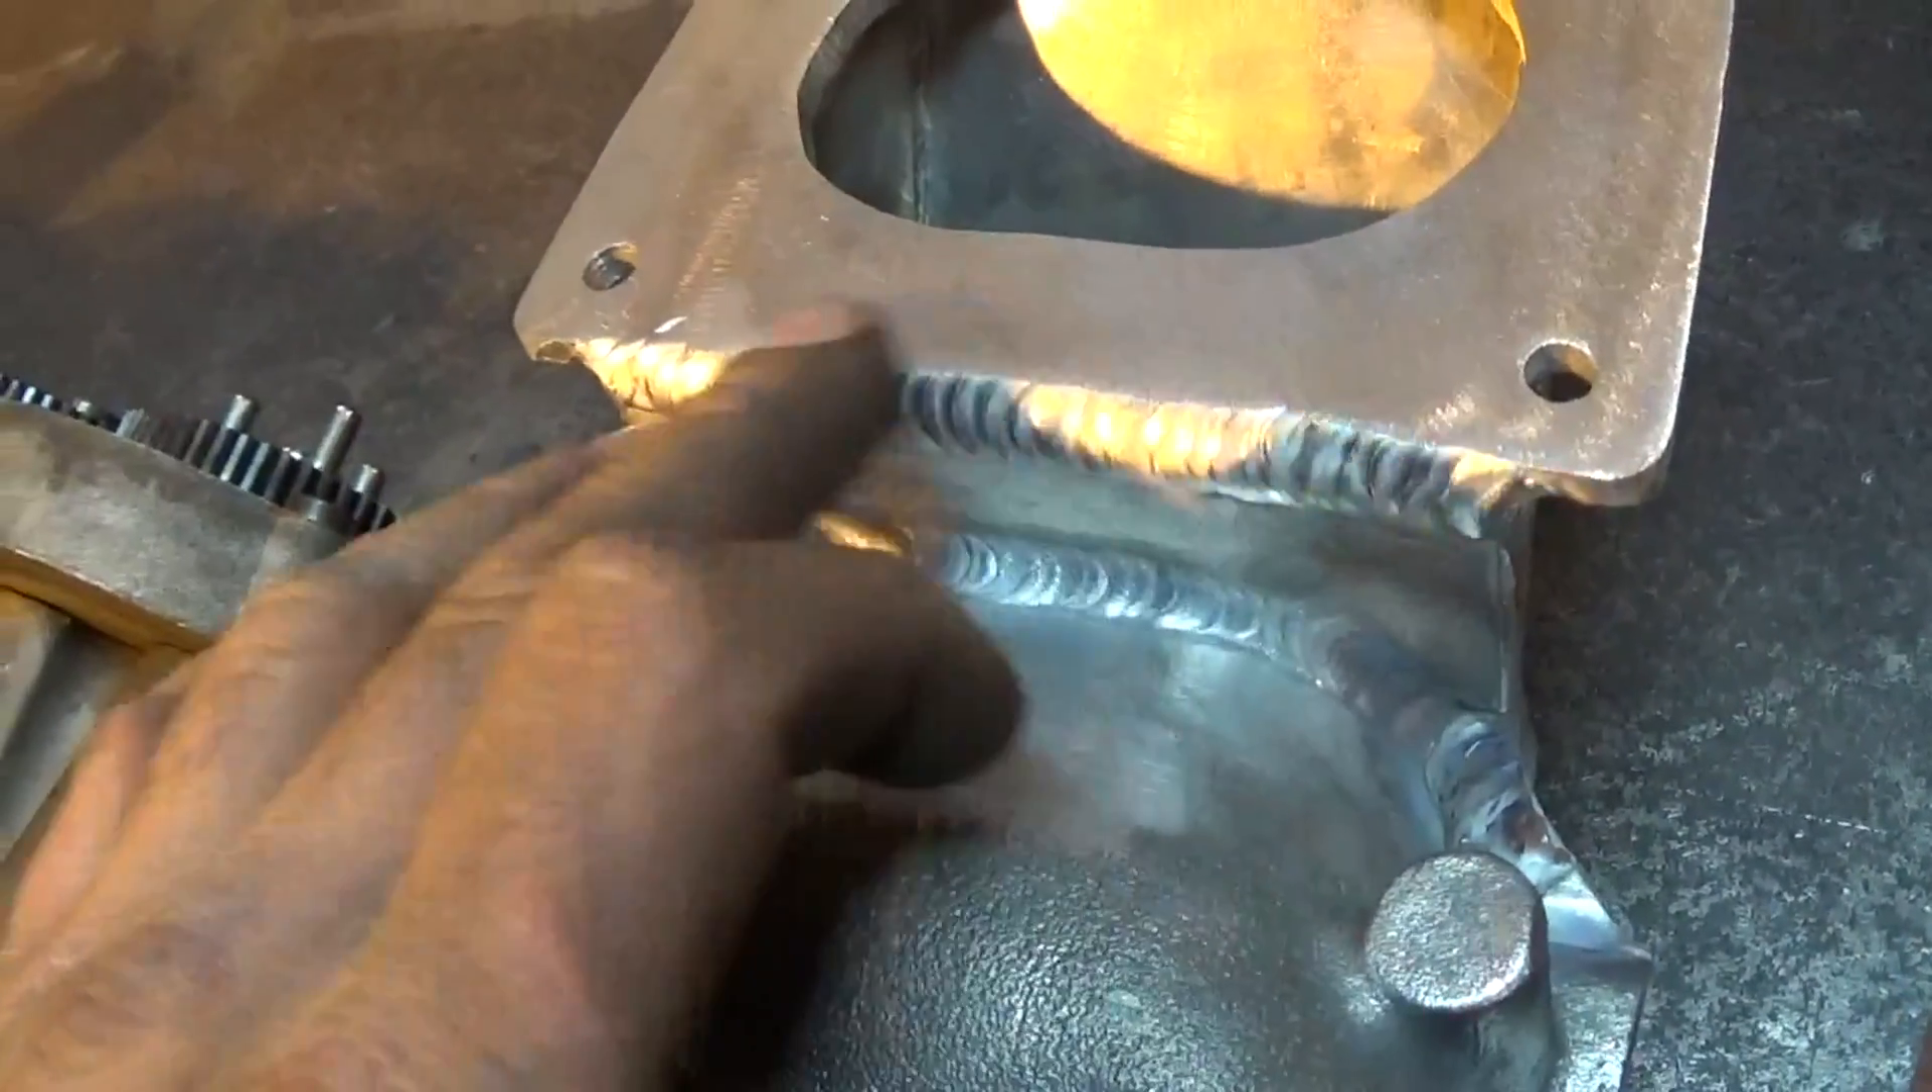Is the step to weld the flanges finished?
Yes.